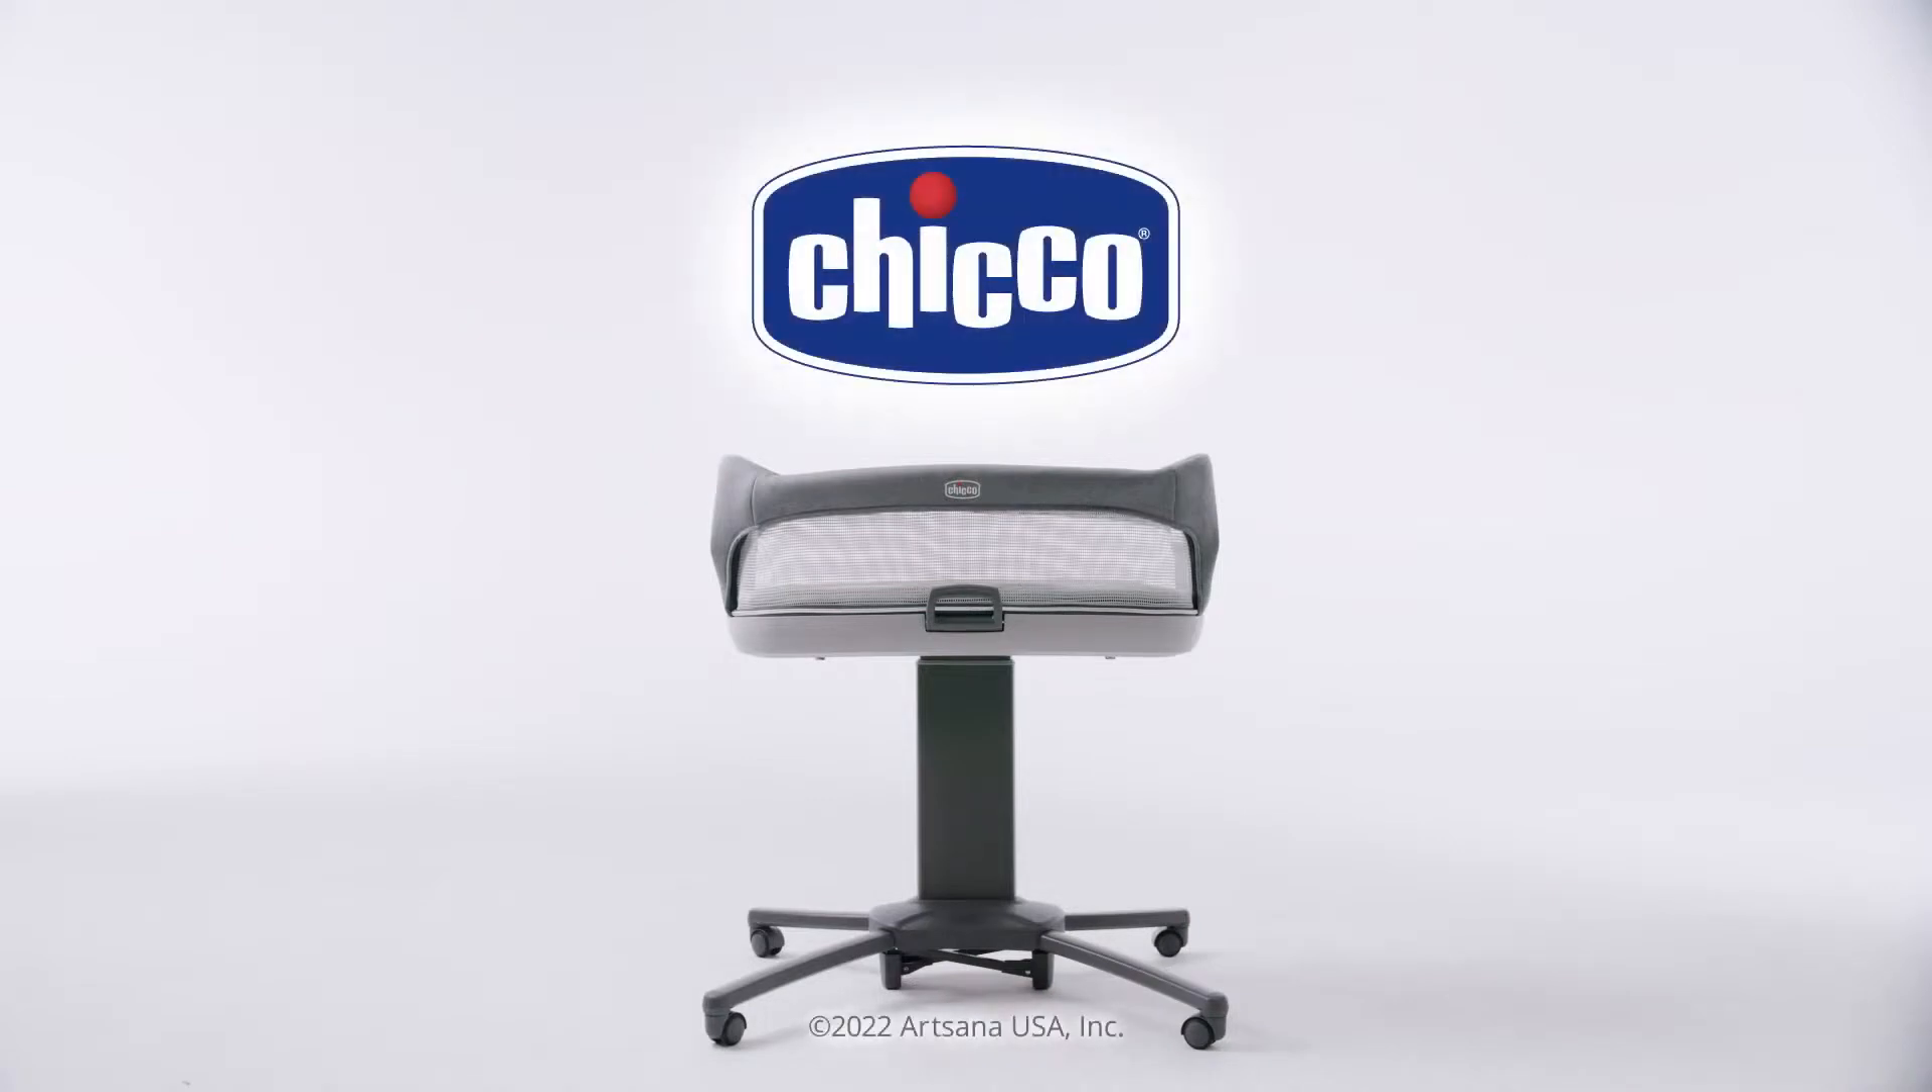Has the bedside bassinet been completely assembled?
Yes.